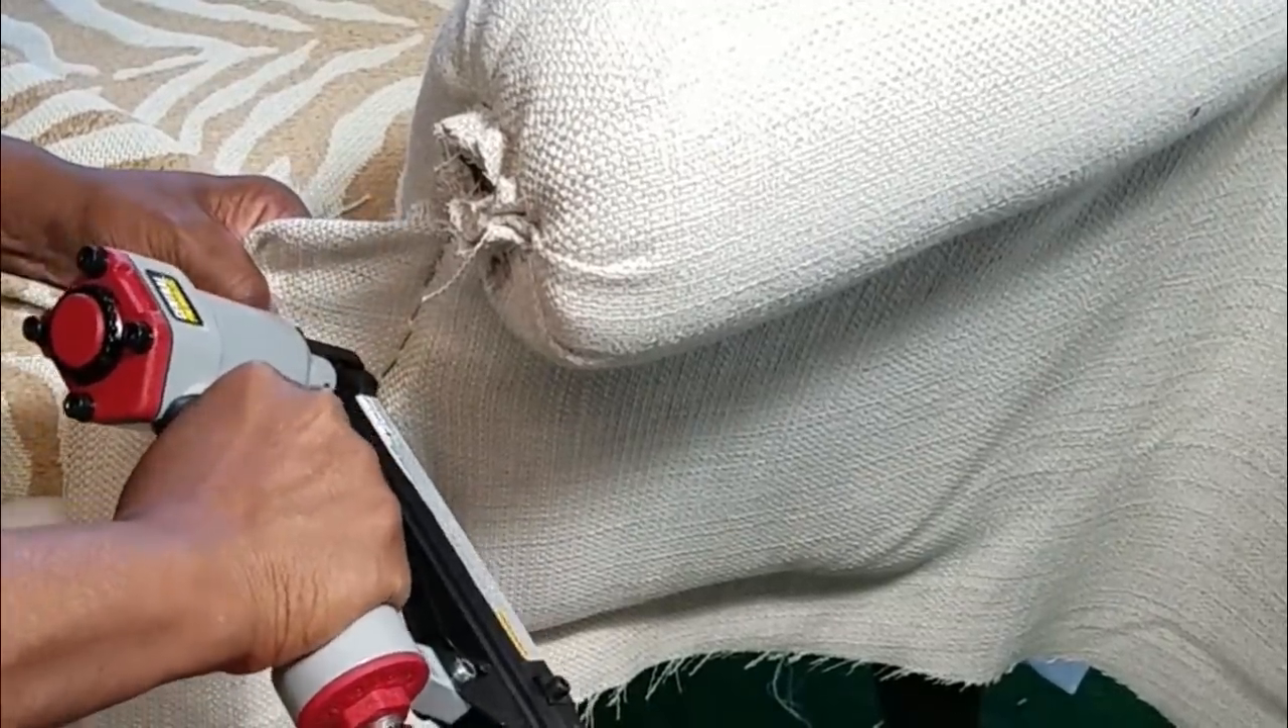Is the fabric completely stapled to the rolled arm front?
No.